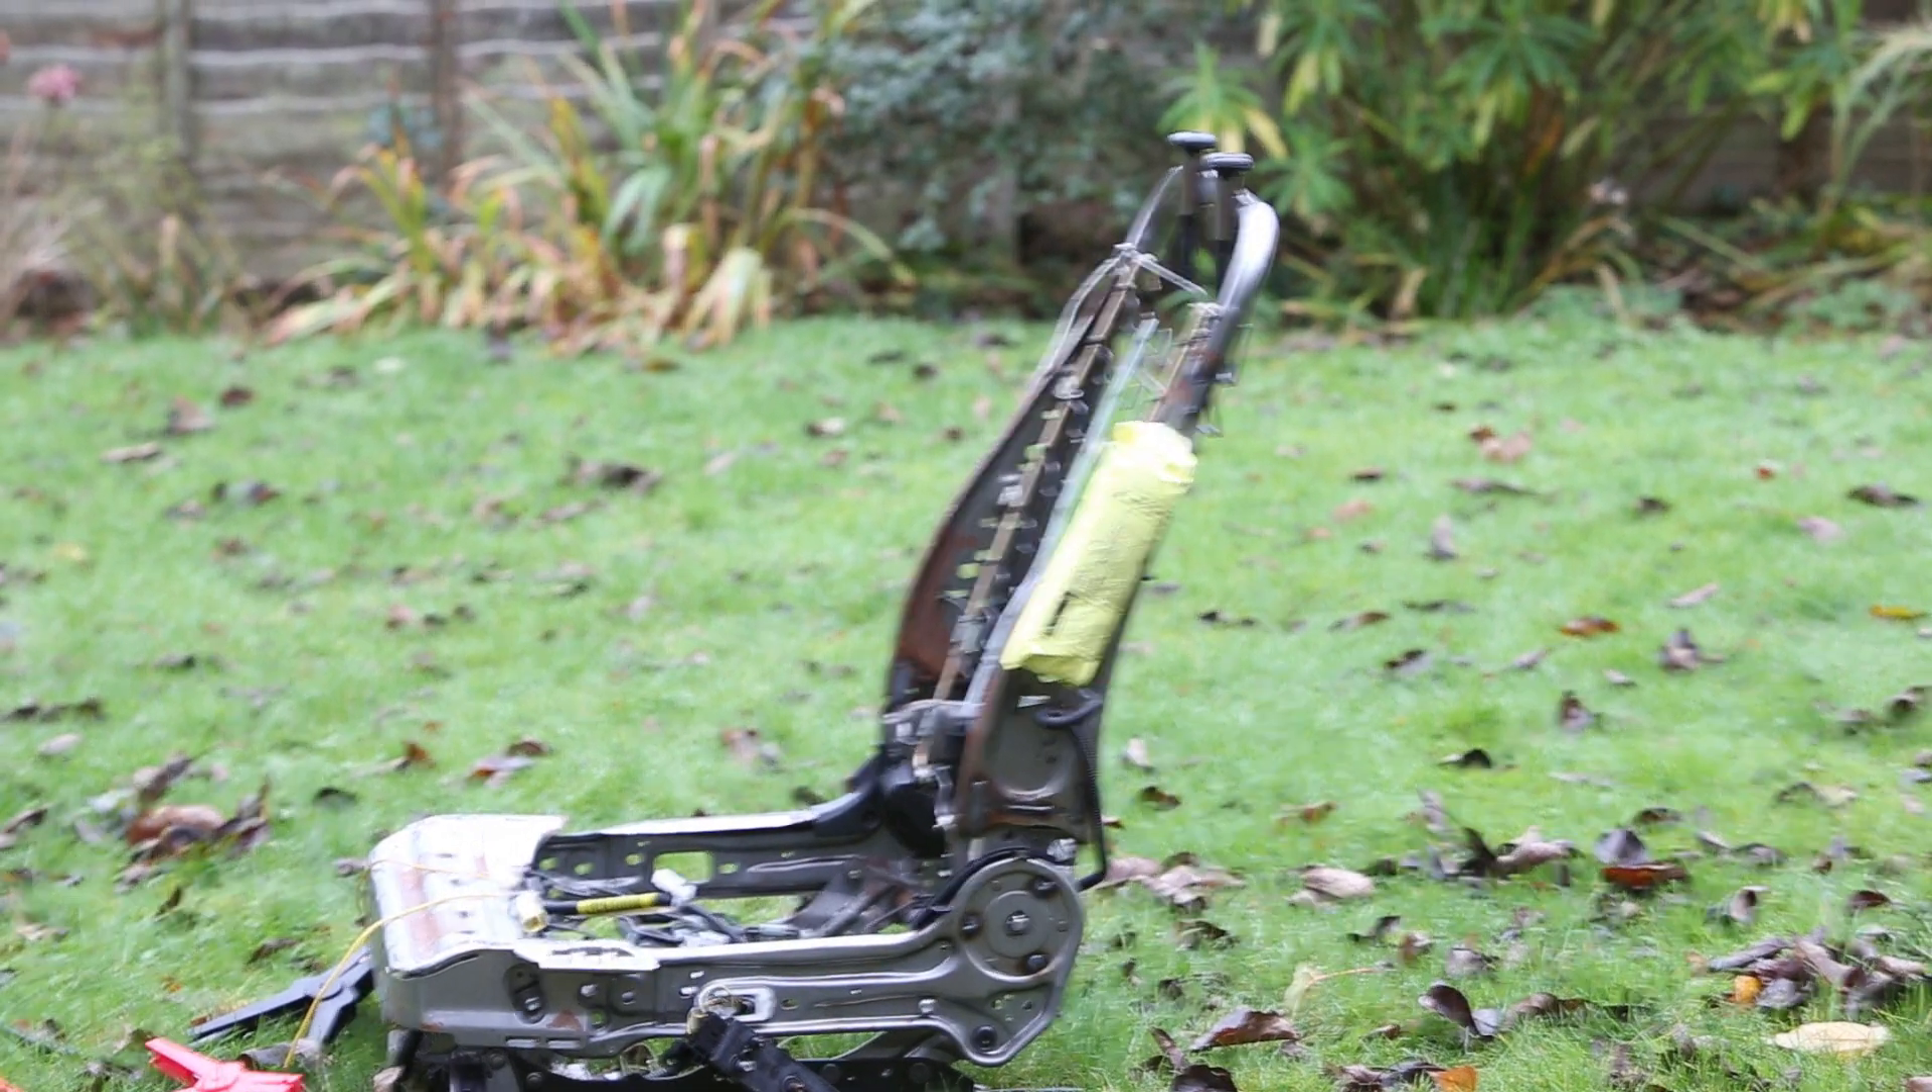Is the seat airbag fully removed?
No.